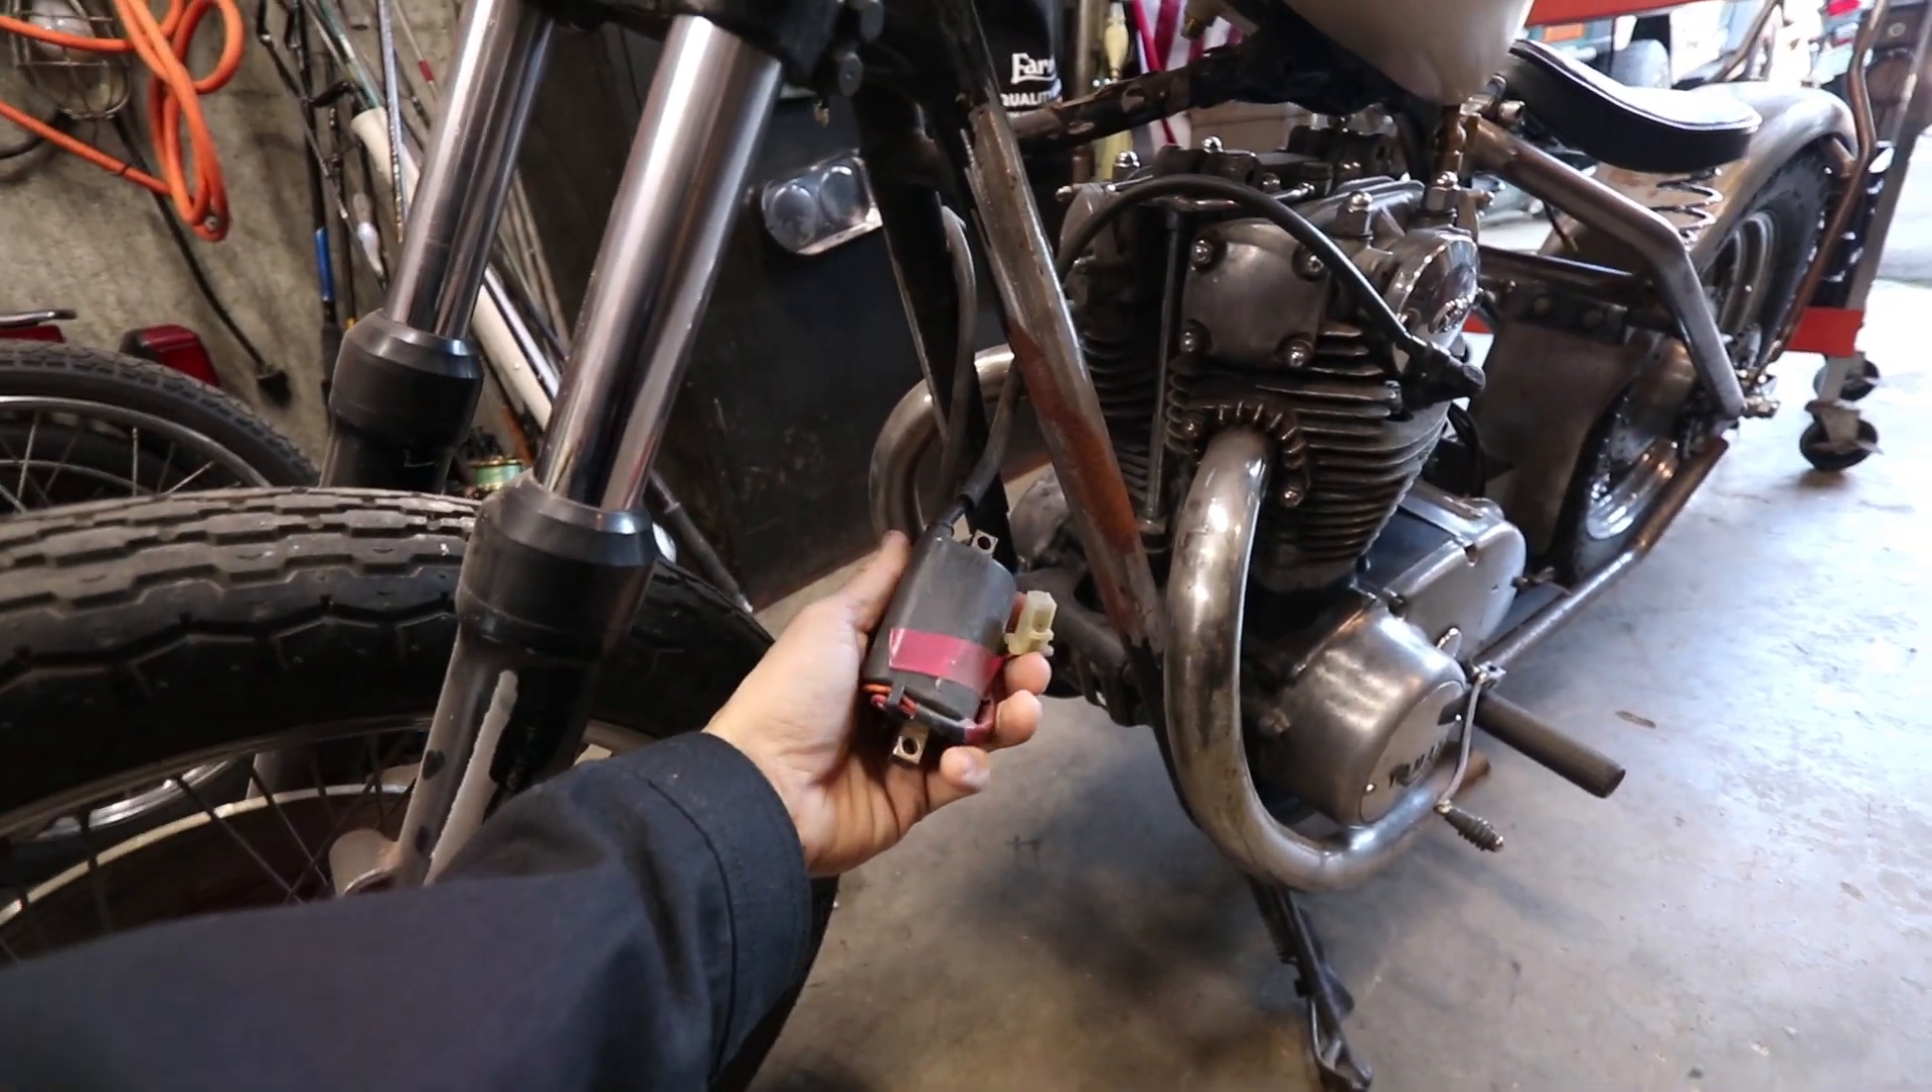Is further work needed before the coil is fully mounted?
Yes.